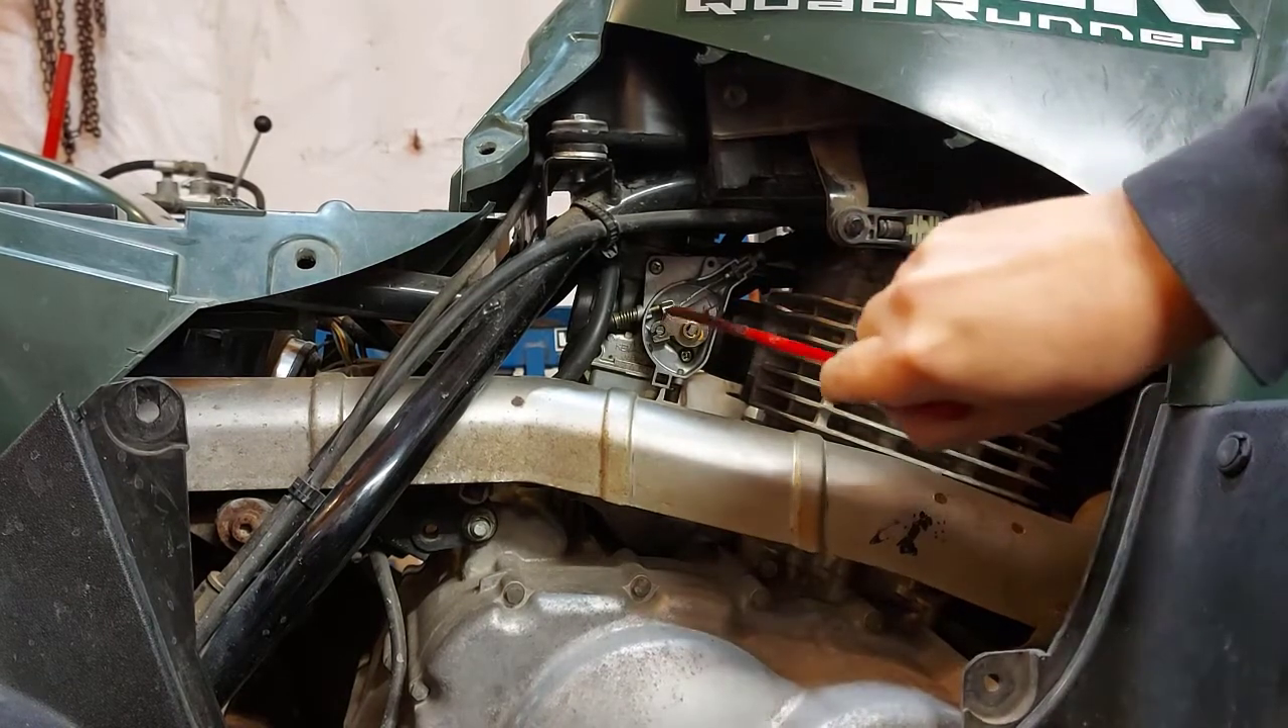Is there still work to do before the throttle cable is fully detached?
Yes.